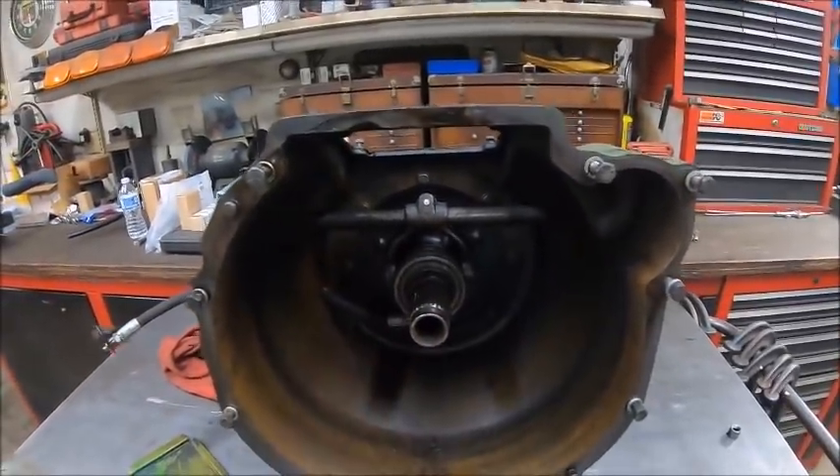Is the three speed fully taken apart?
No.